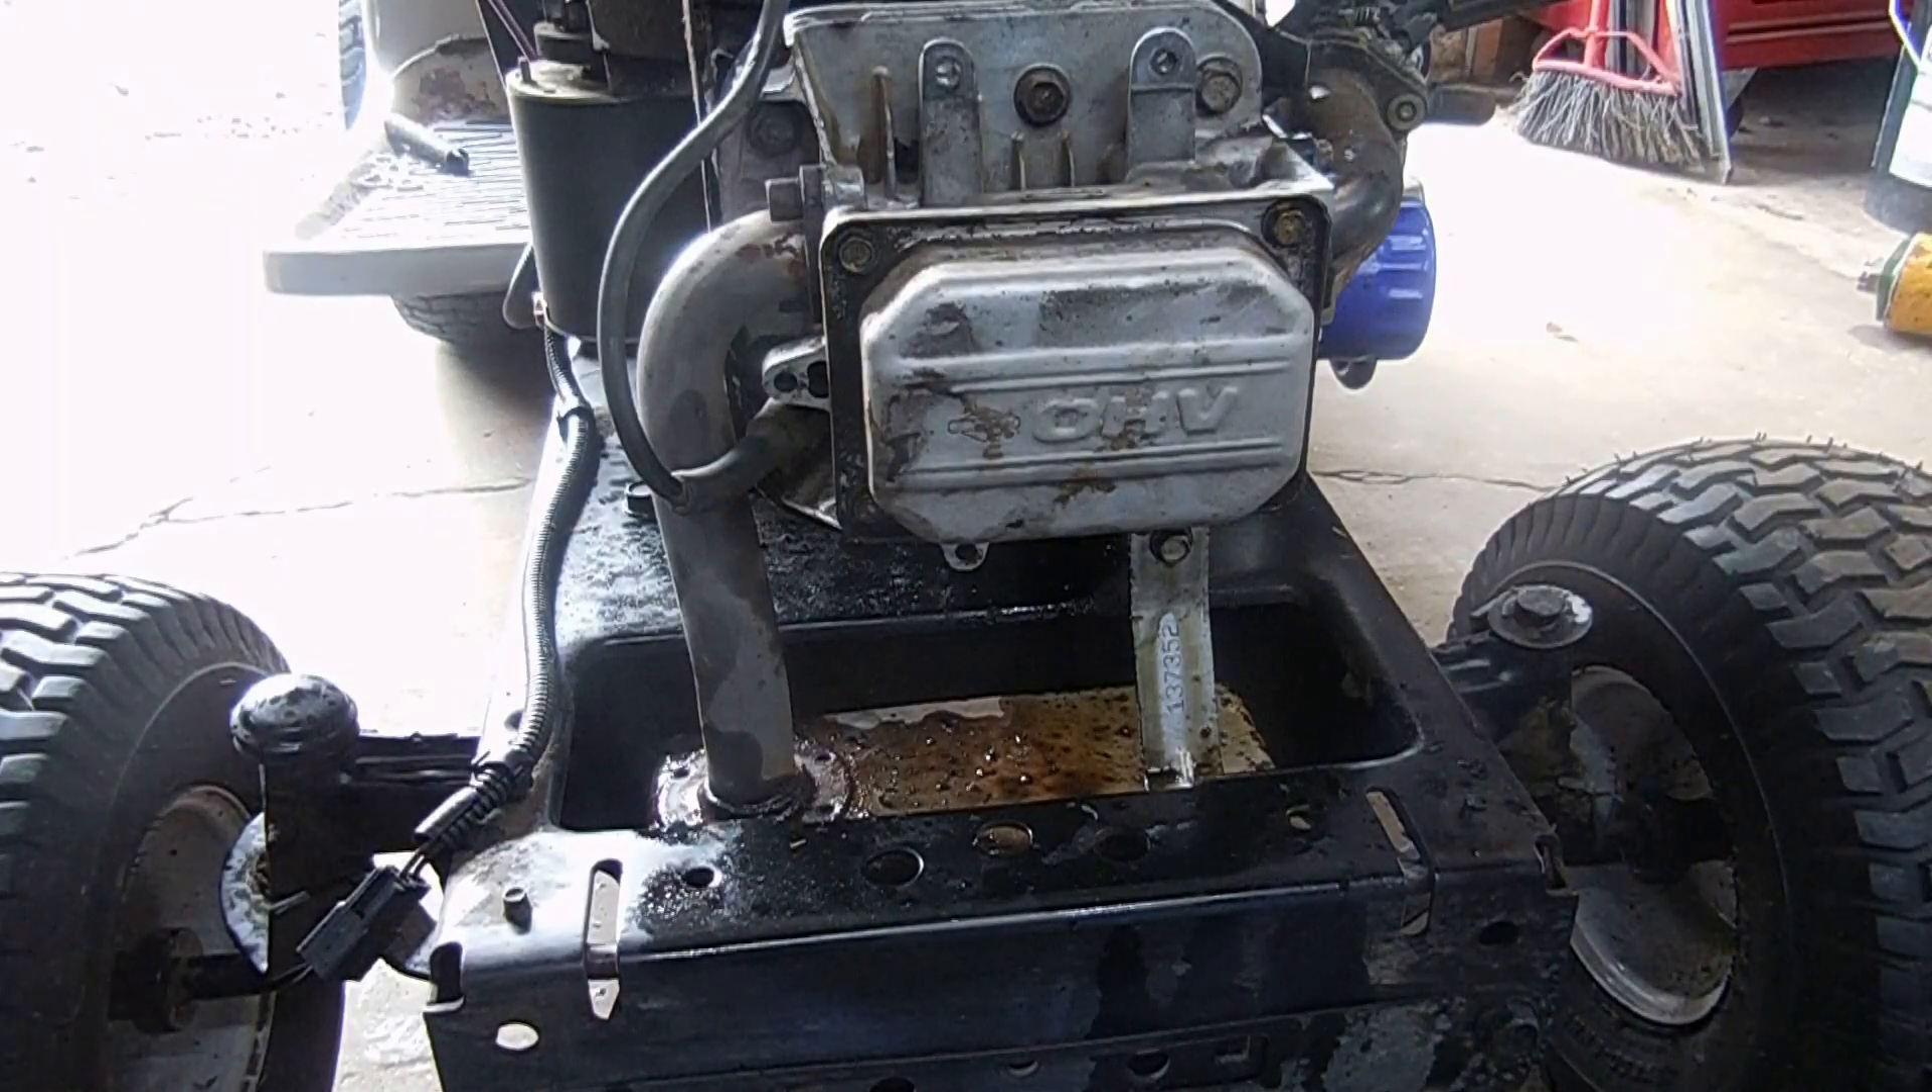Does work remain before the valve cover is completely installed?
No.